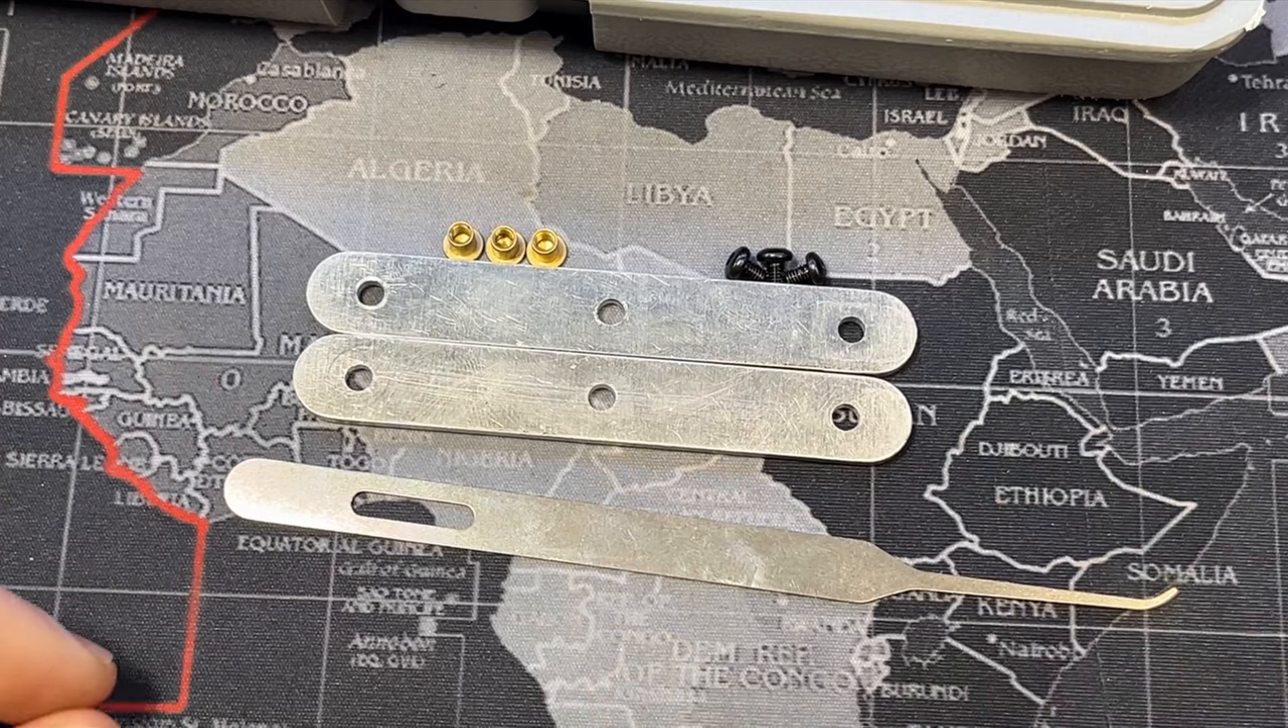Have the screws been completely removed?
Yes.